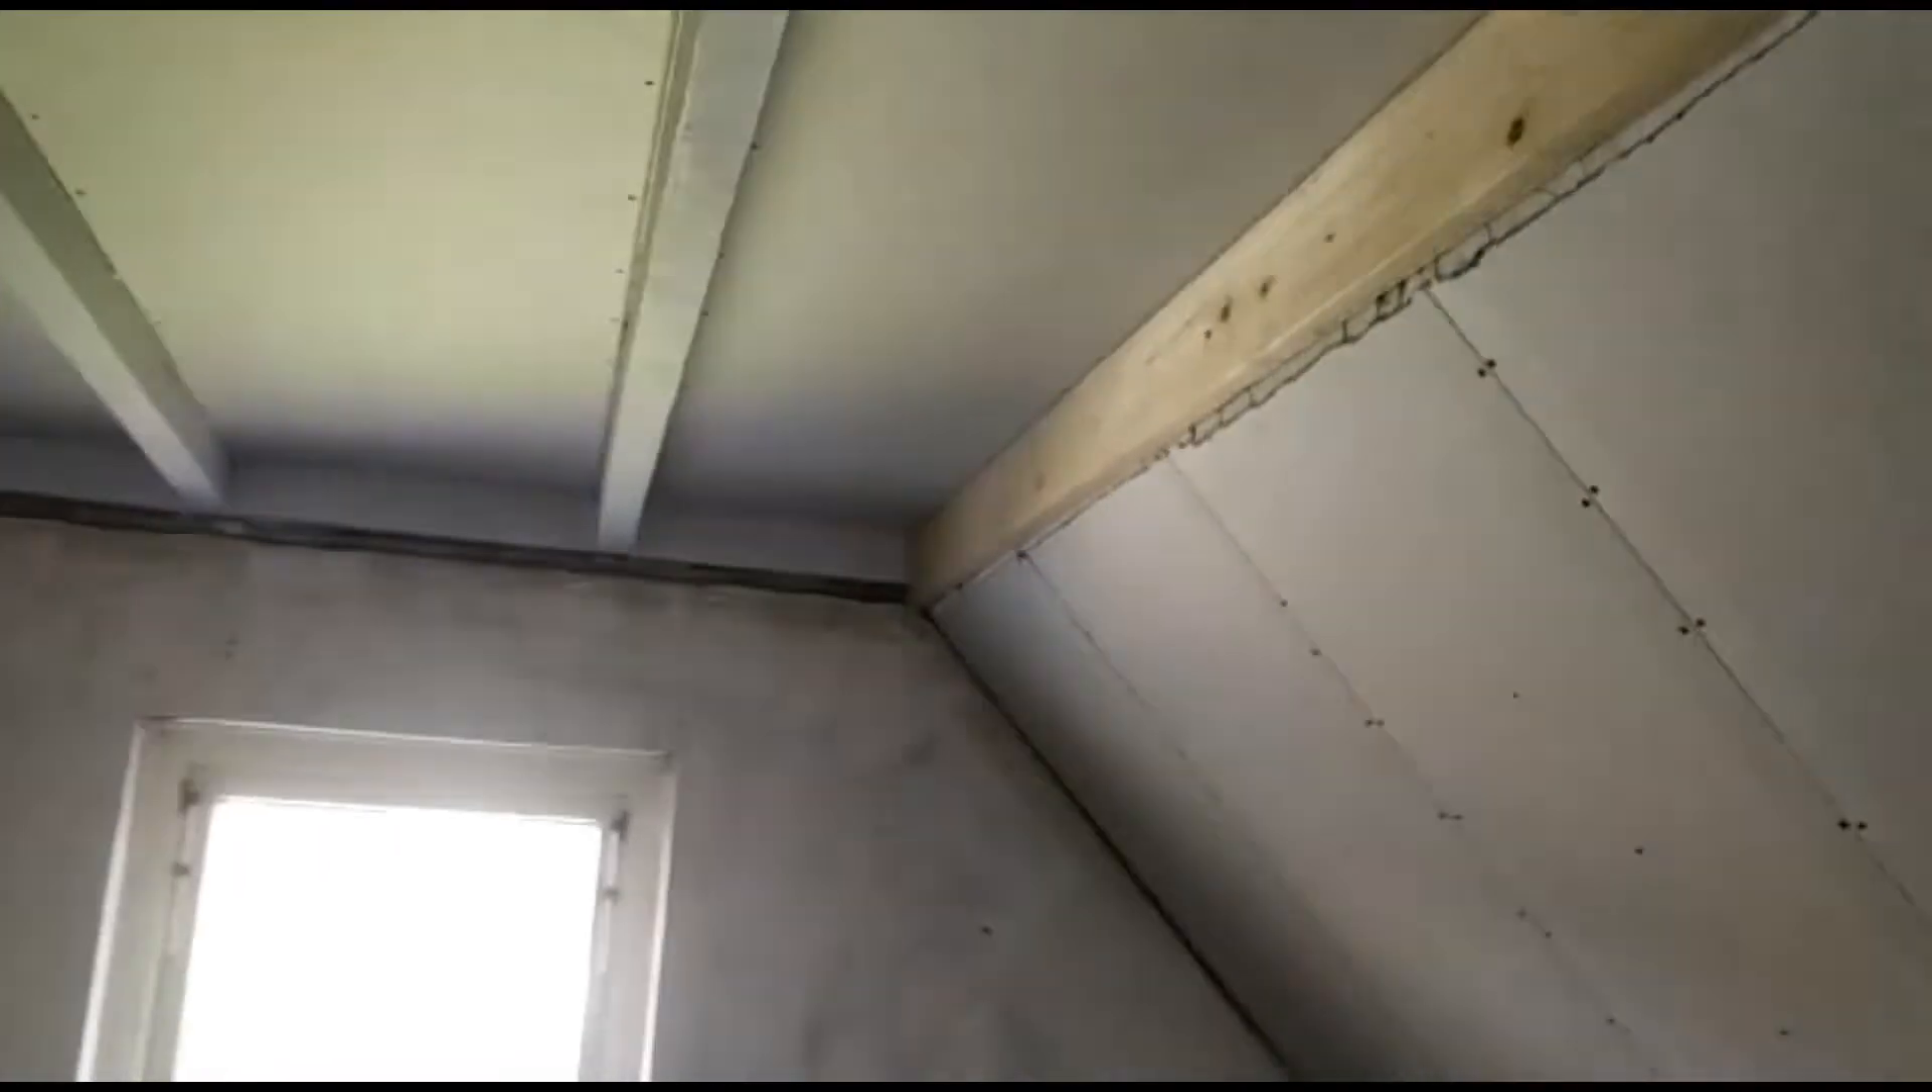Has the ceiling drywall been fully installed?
Yes.